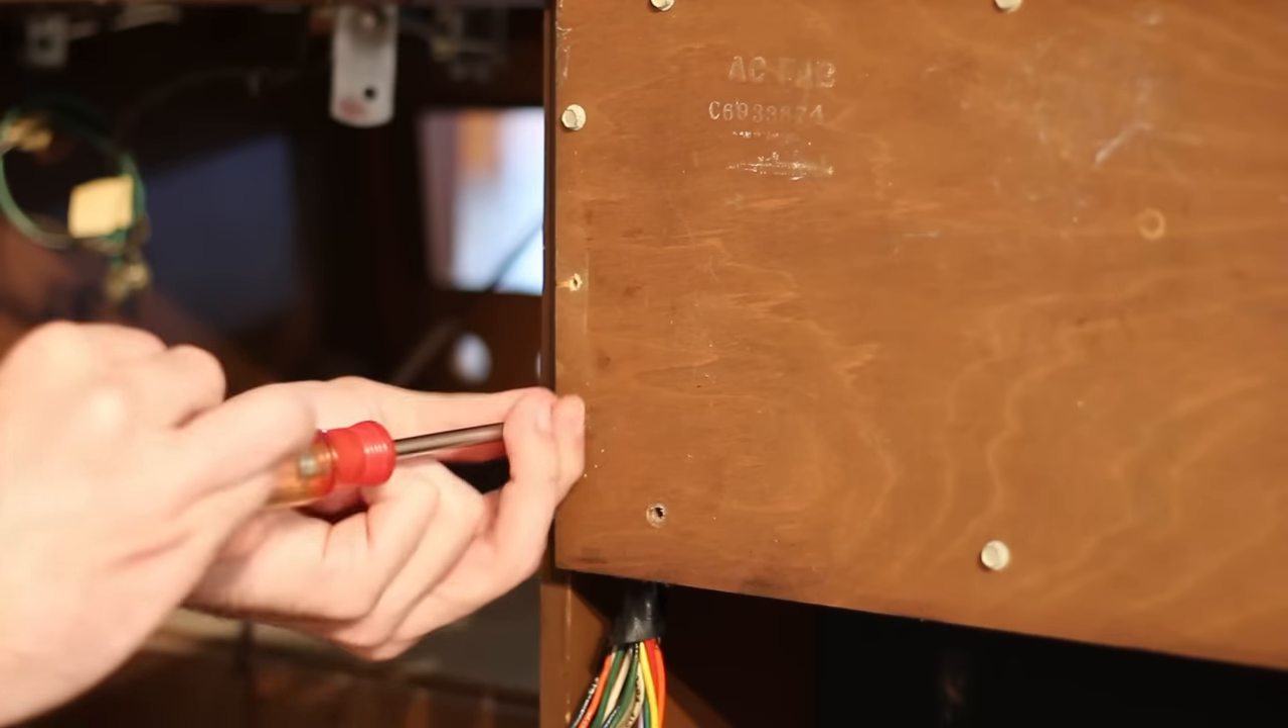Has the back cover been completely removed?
No.